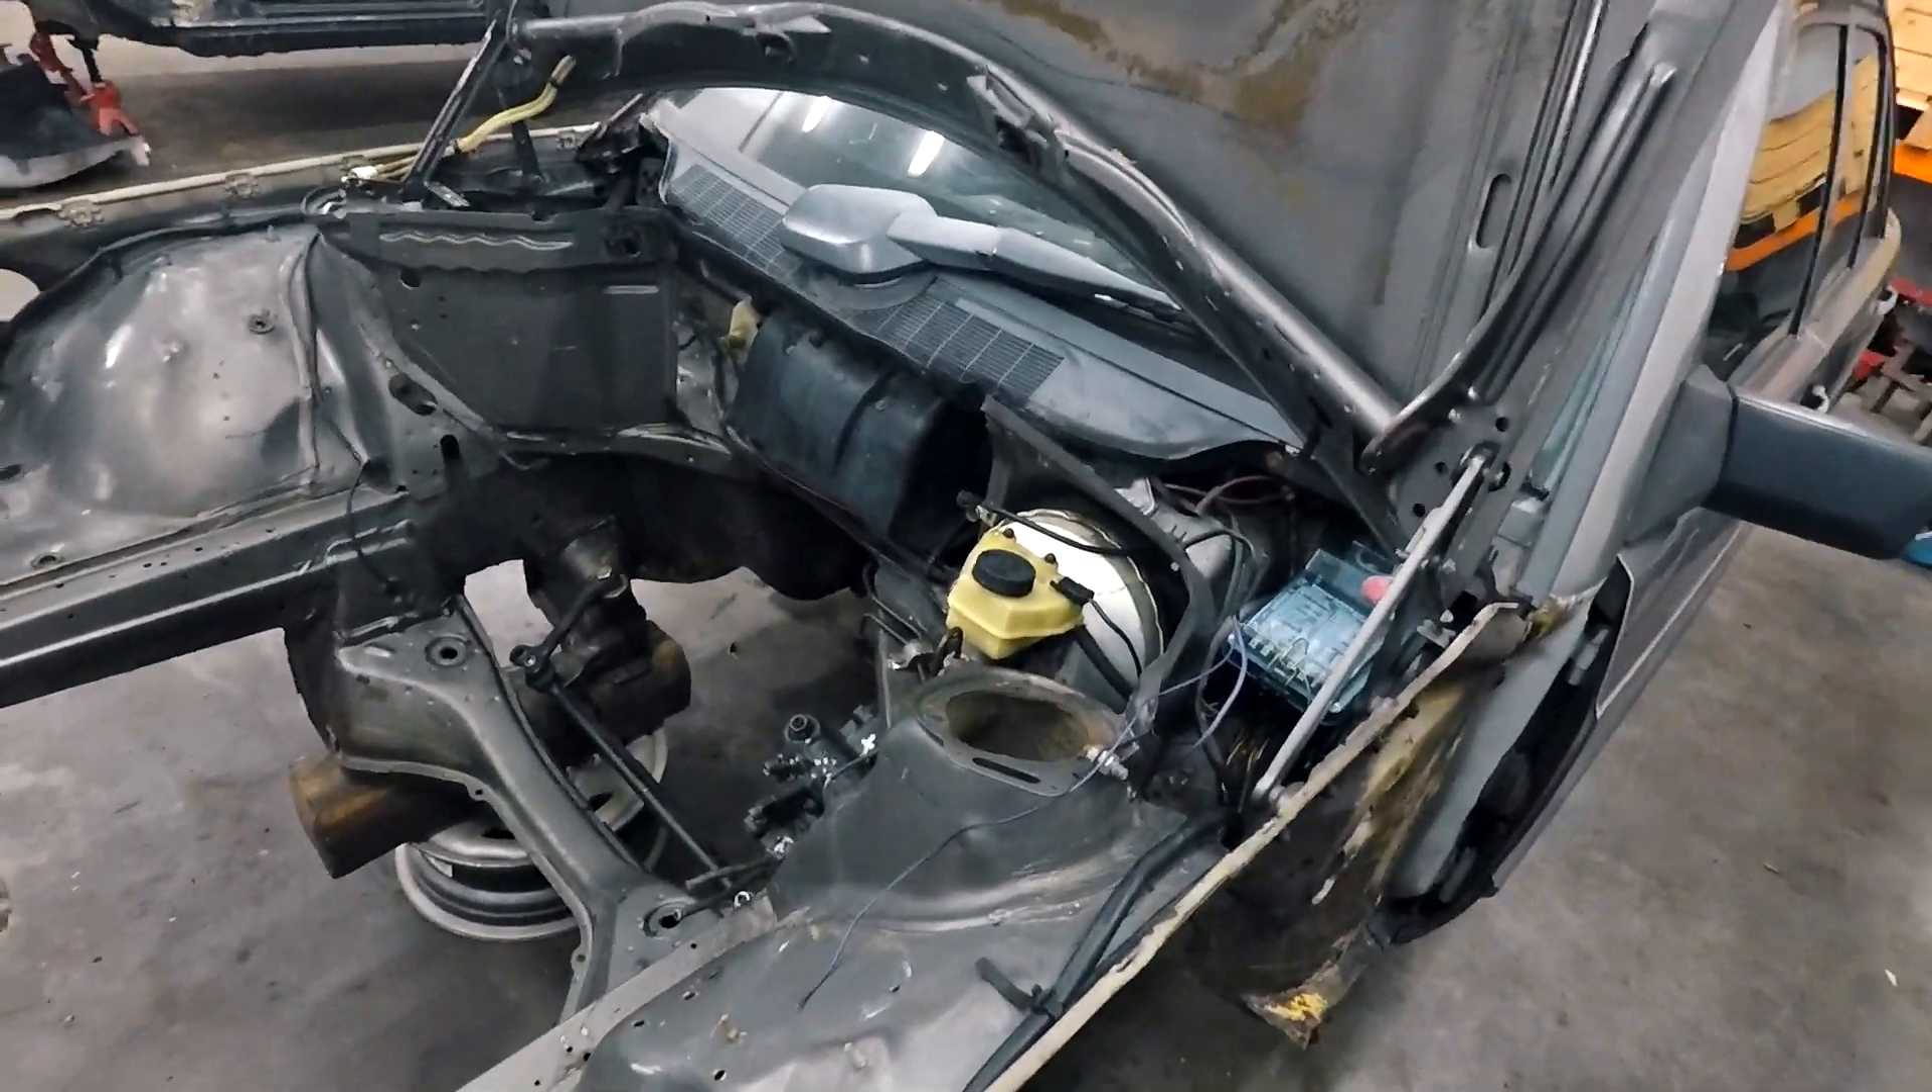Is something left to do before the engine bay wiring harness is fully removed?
Yes.